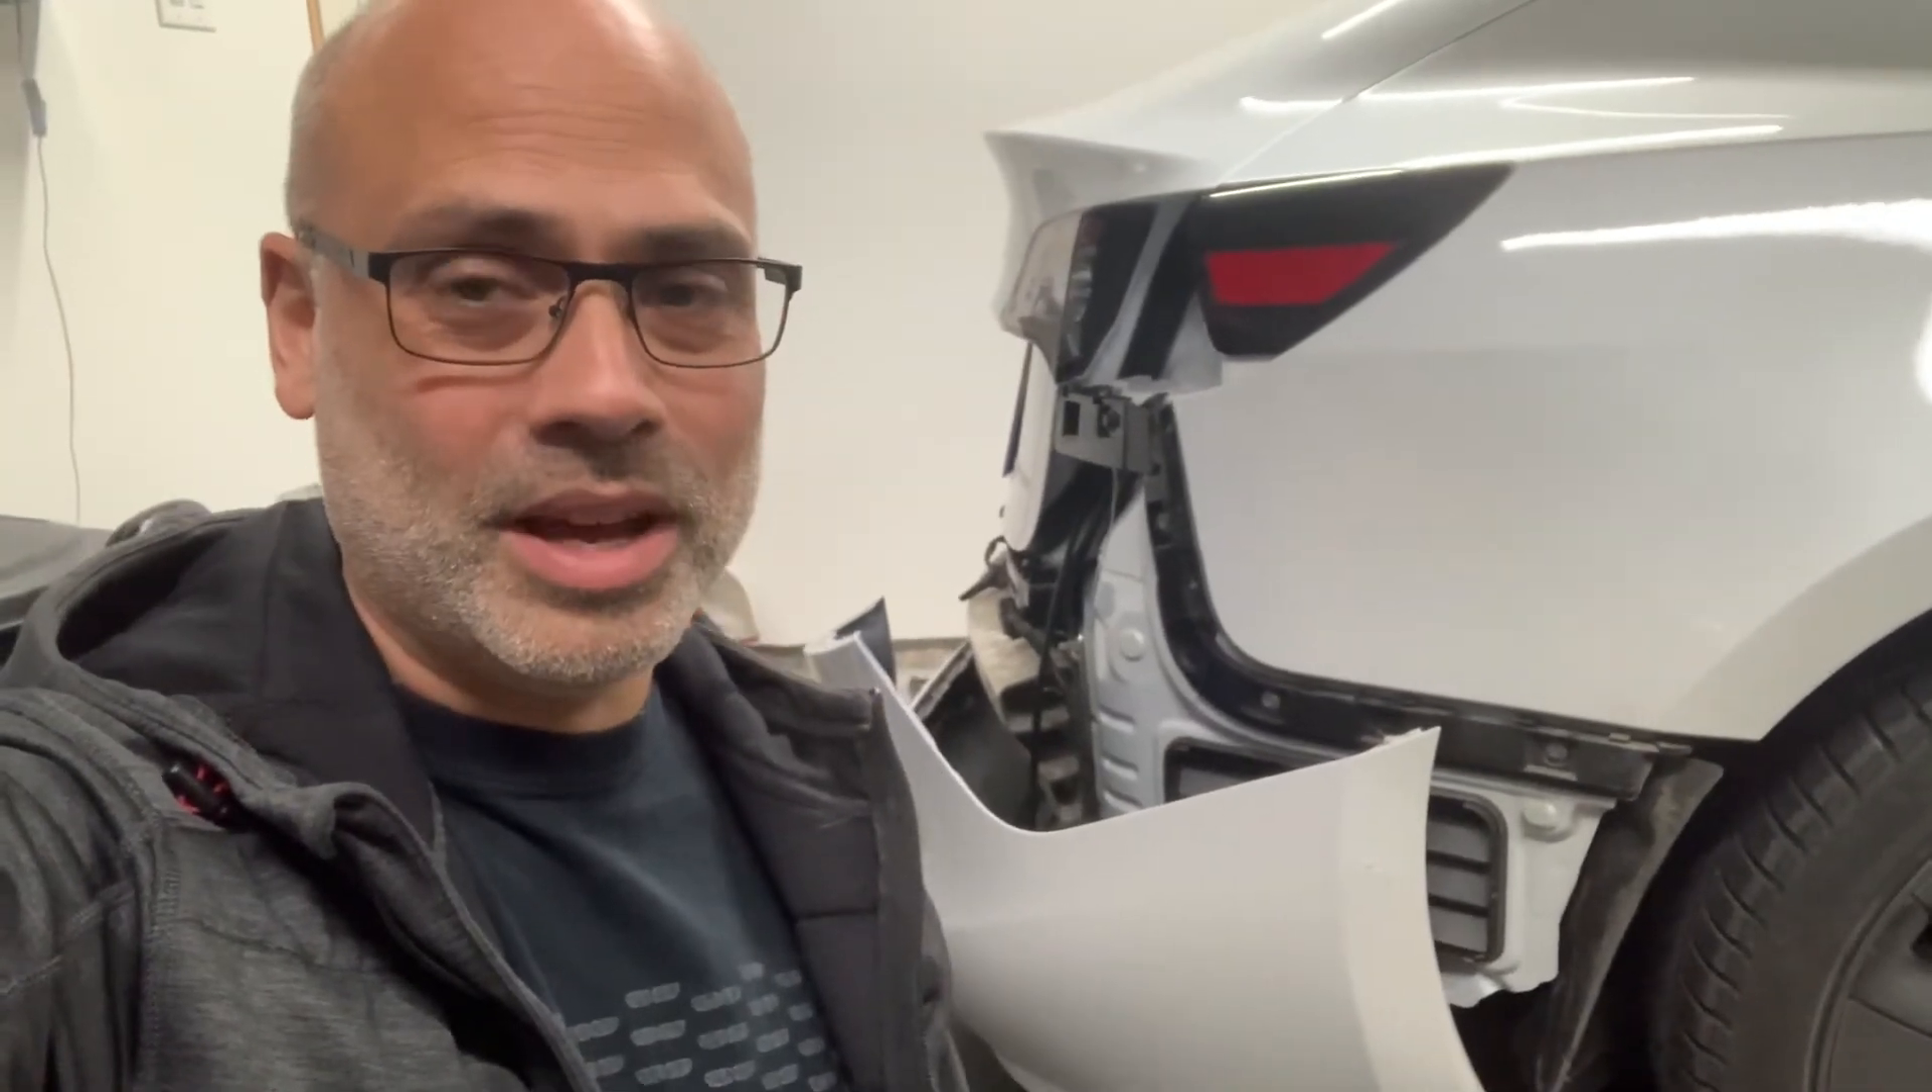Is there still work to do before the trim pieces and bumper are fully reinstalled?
Yes.